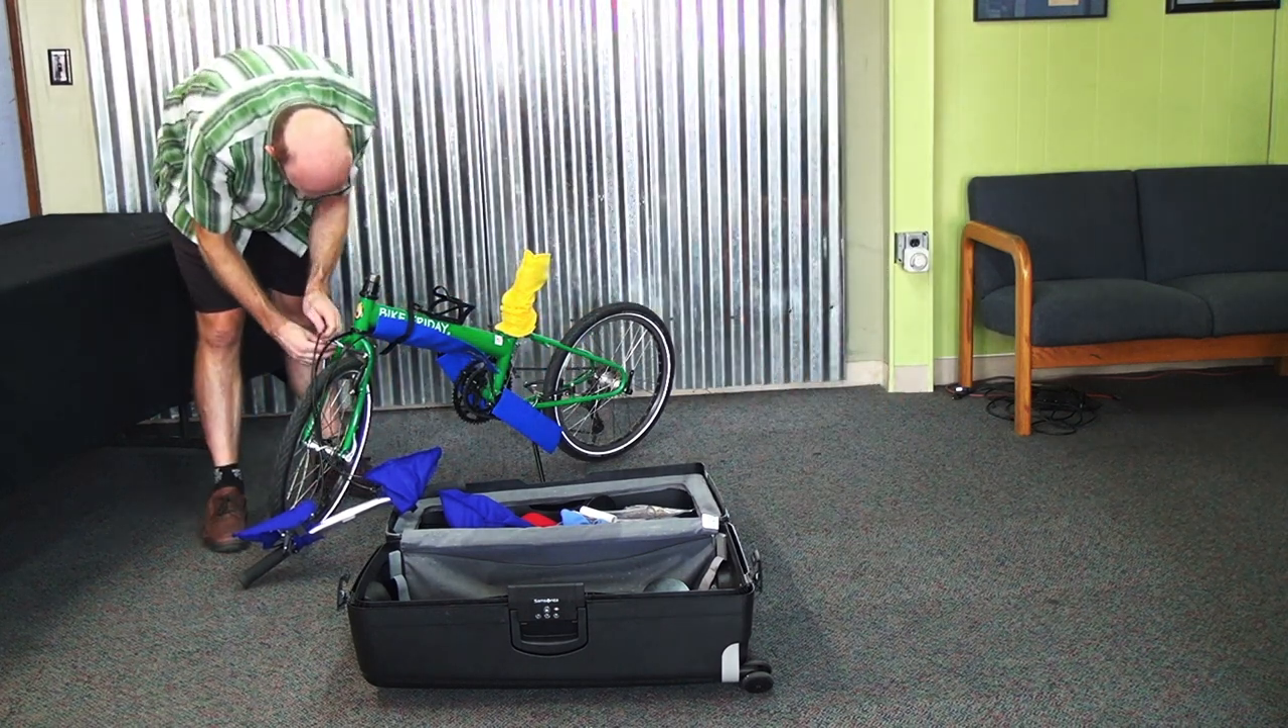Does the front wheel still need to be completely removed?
Yes.